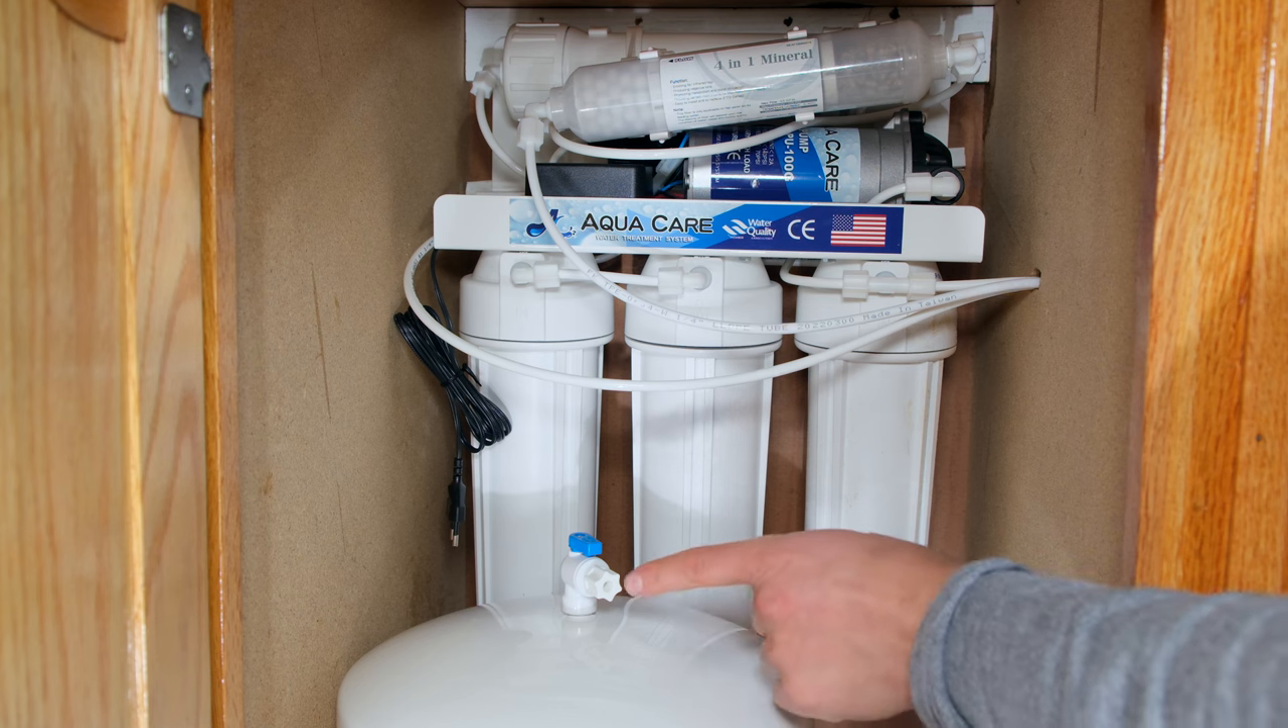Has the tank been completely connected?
No.